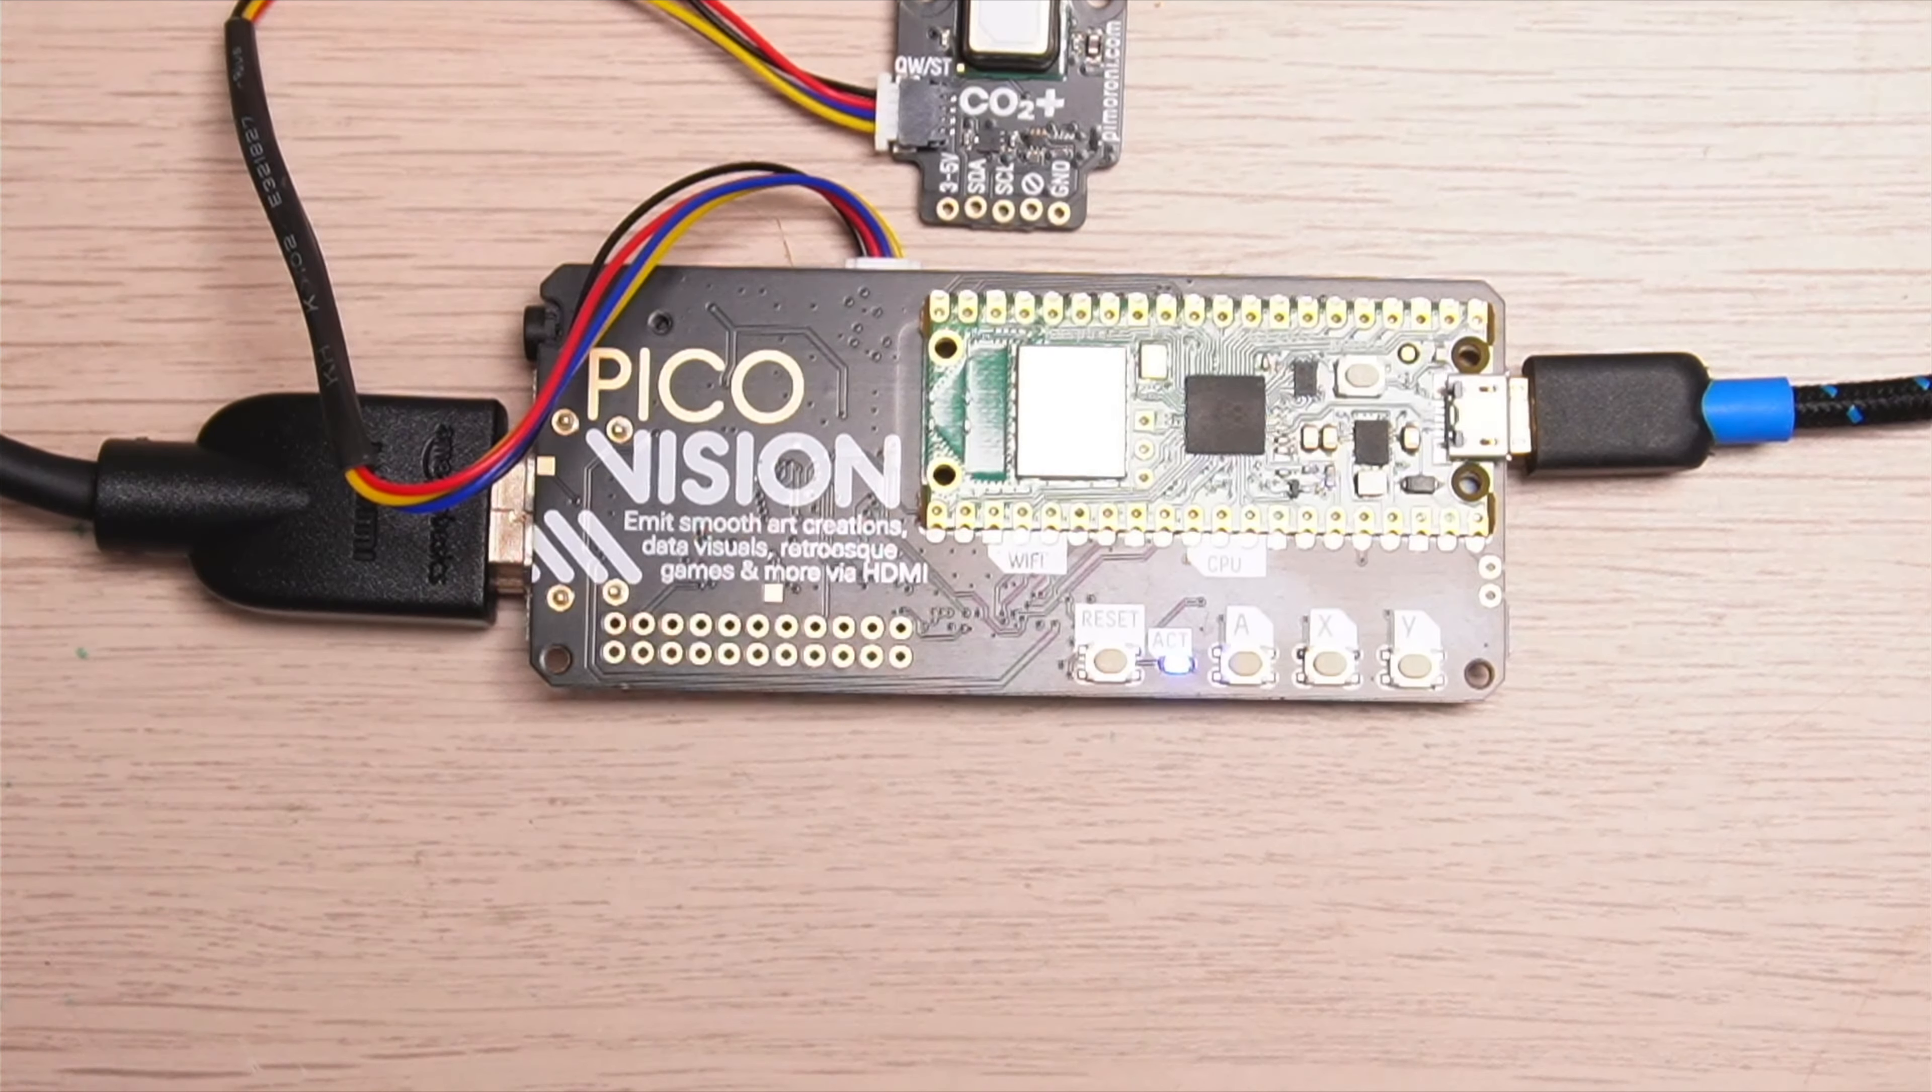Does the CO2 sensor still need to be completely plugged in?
No.